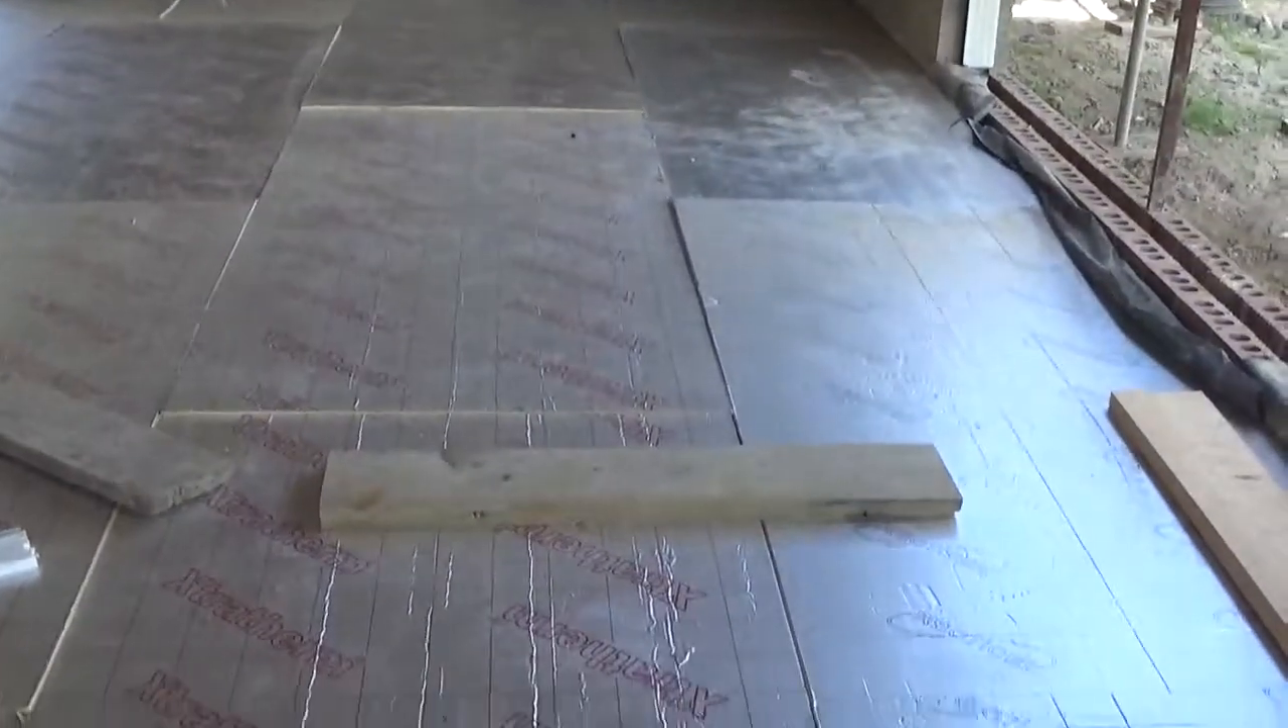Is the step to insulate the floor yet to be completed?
No.